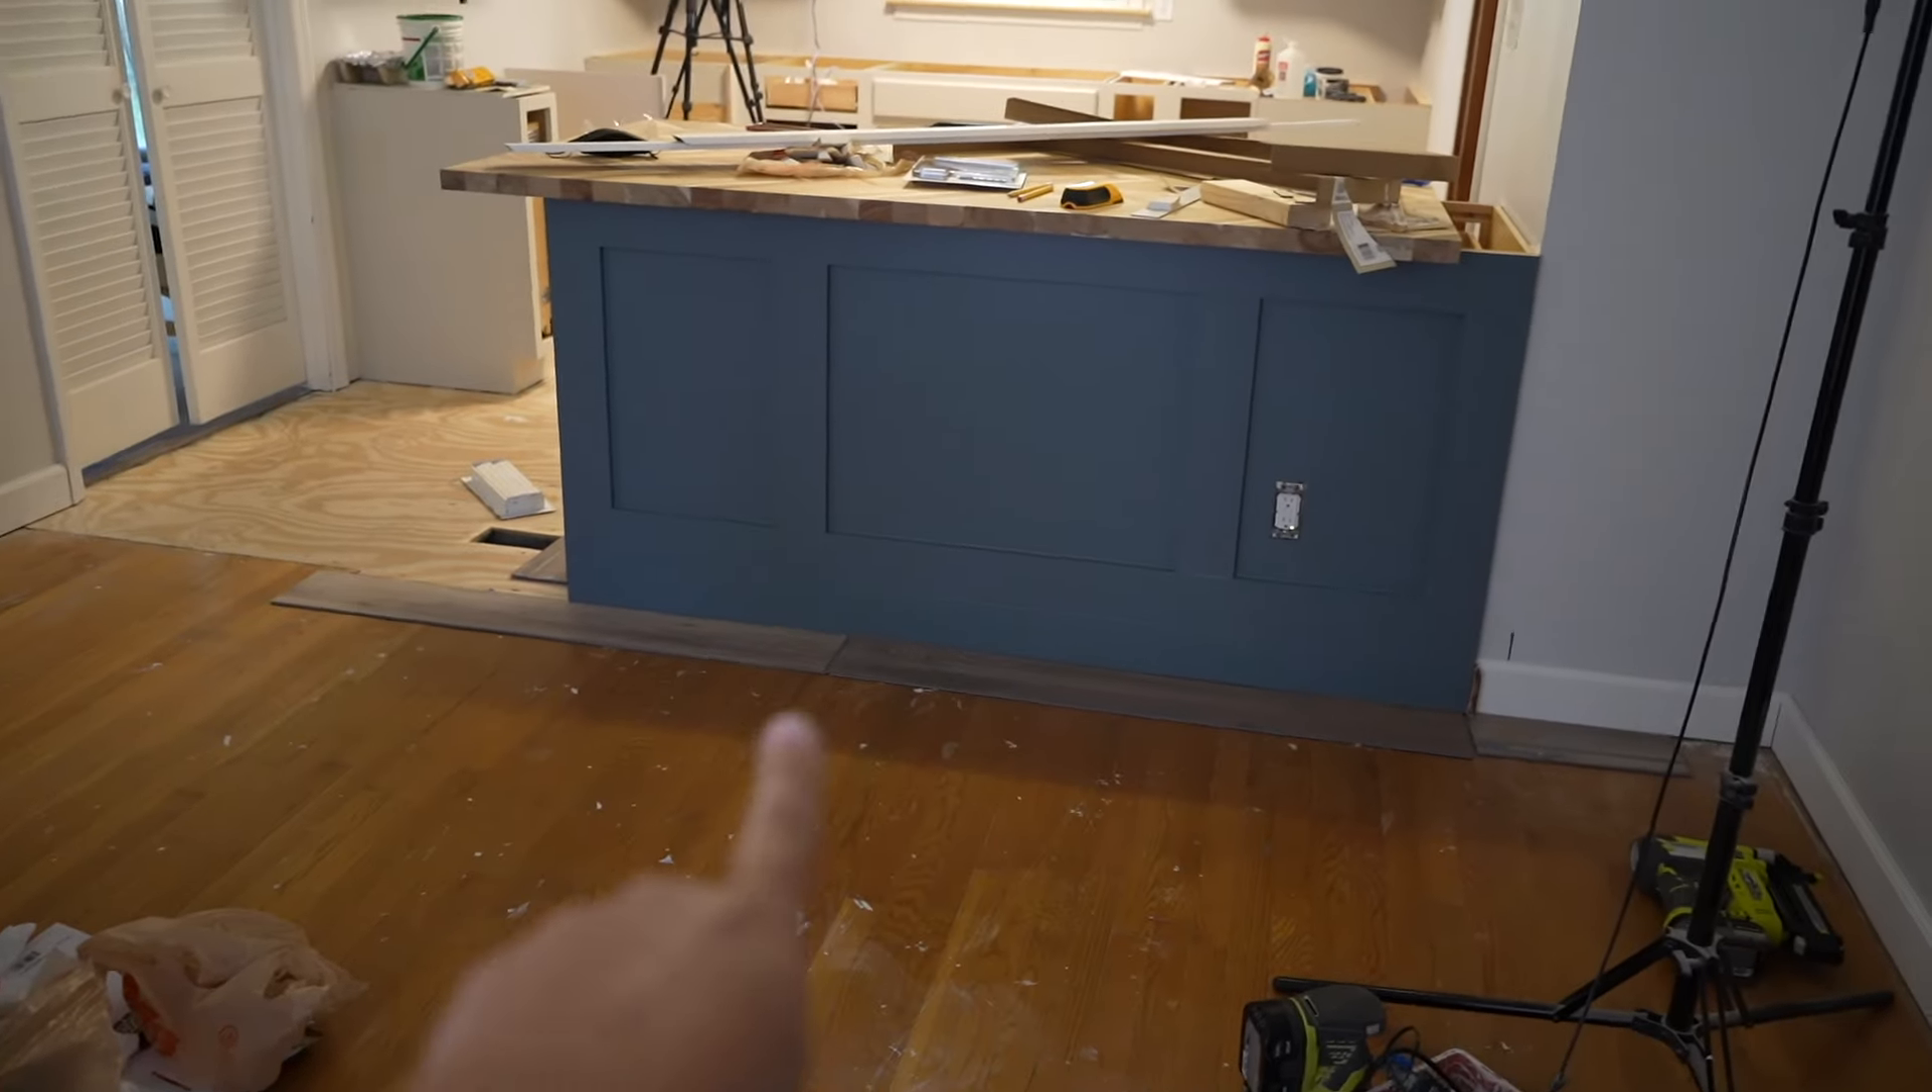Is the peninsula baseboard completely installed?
No.